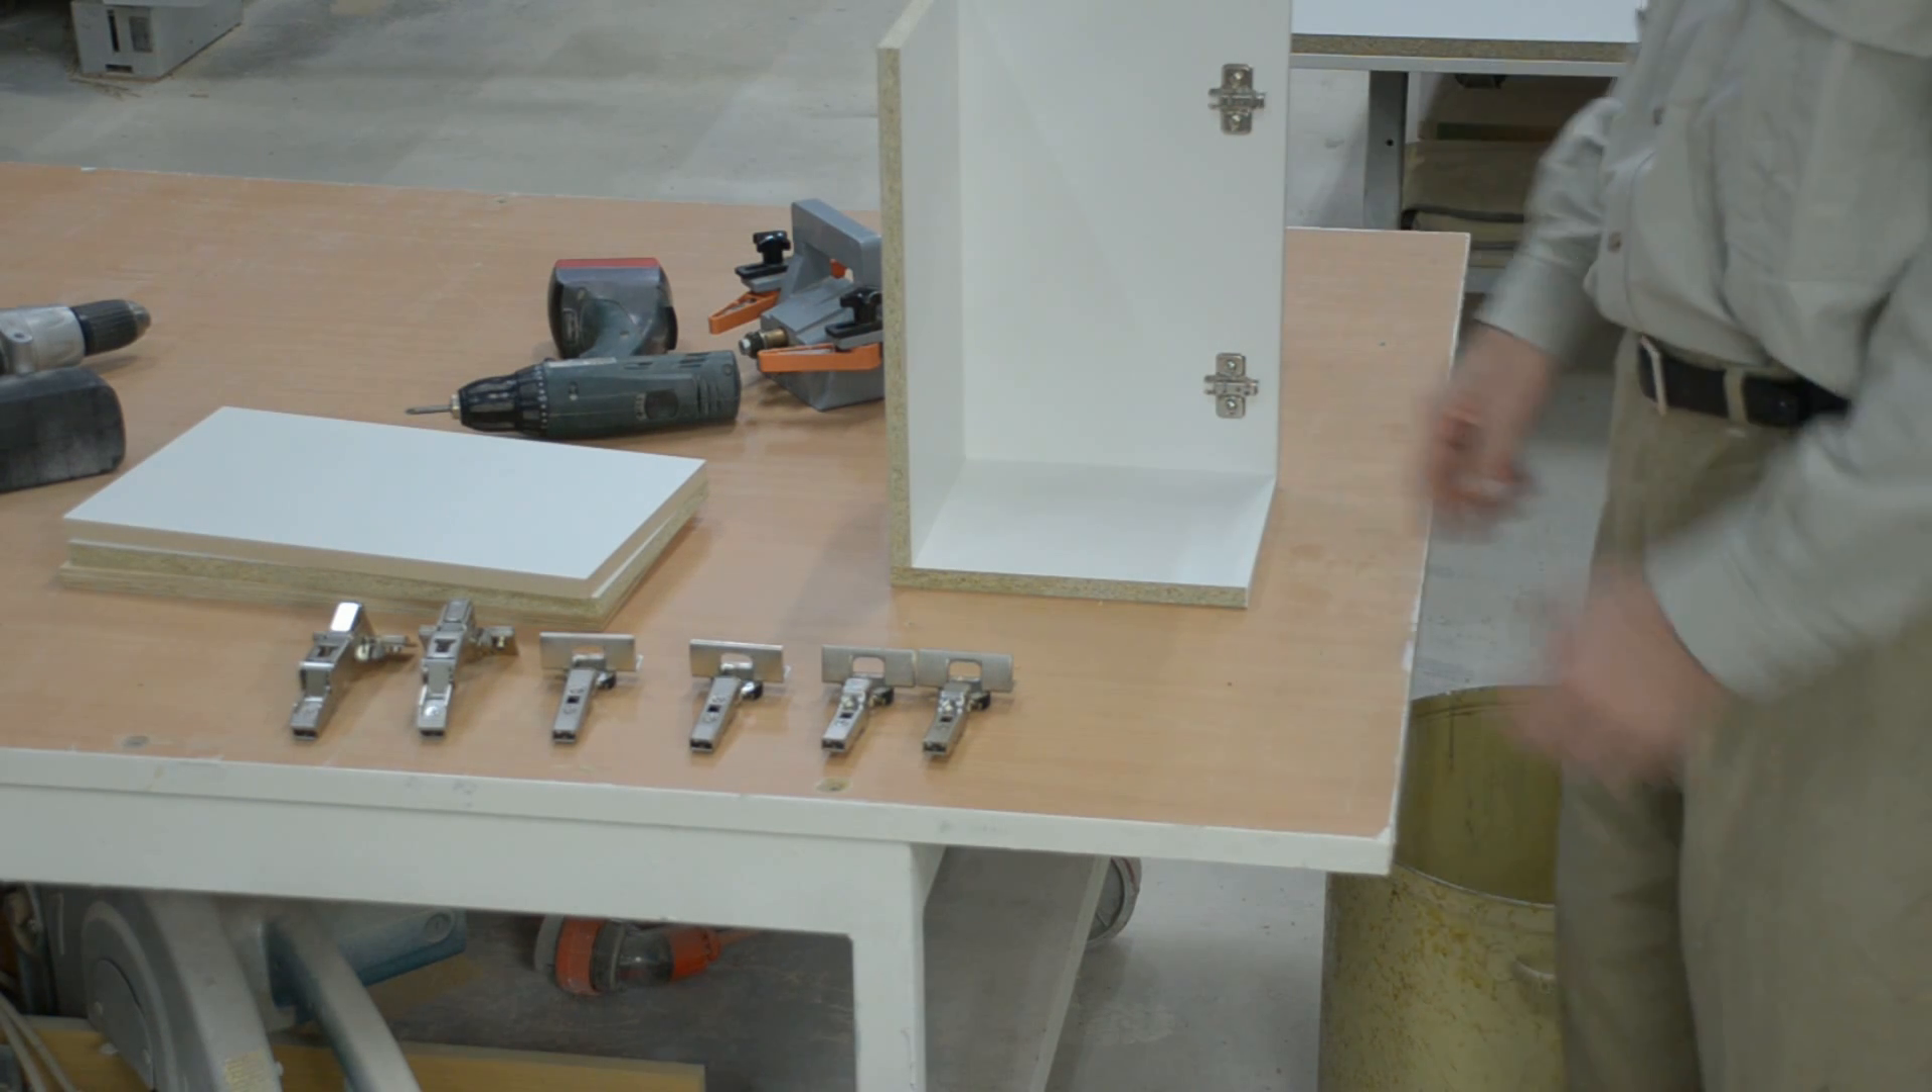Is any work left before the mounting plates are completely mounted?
No.